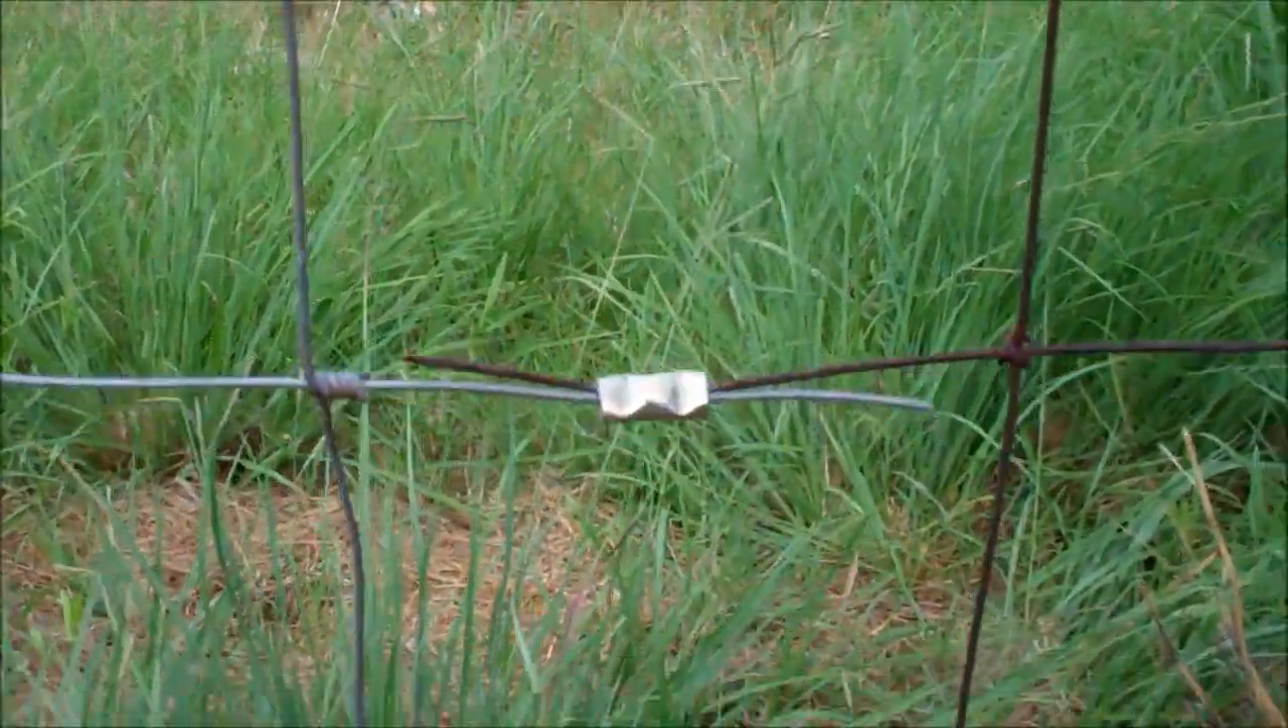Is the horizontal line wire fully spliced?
Yes.